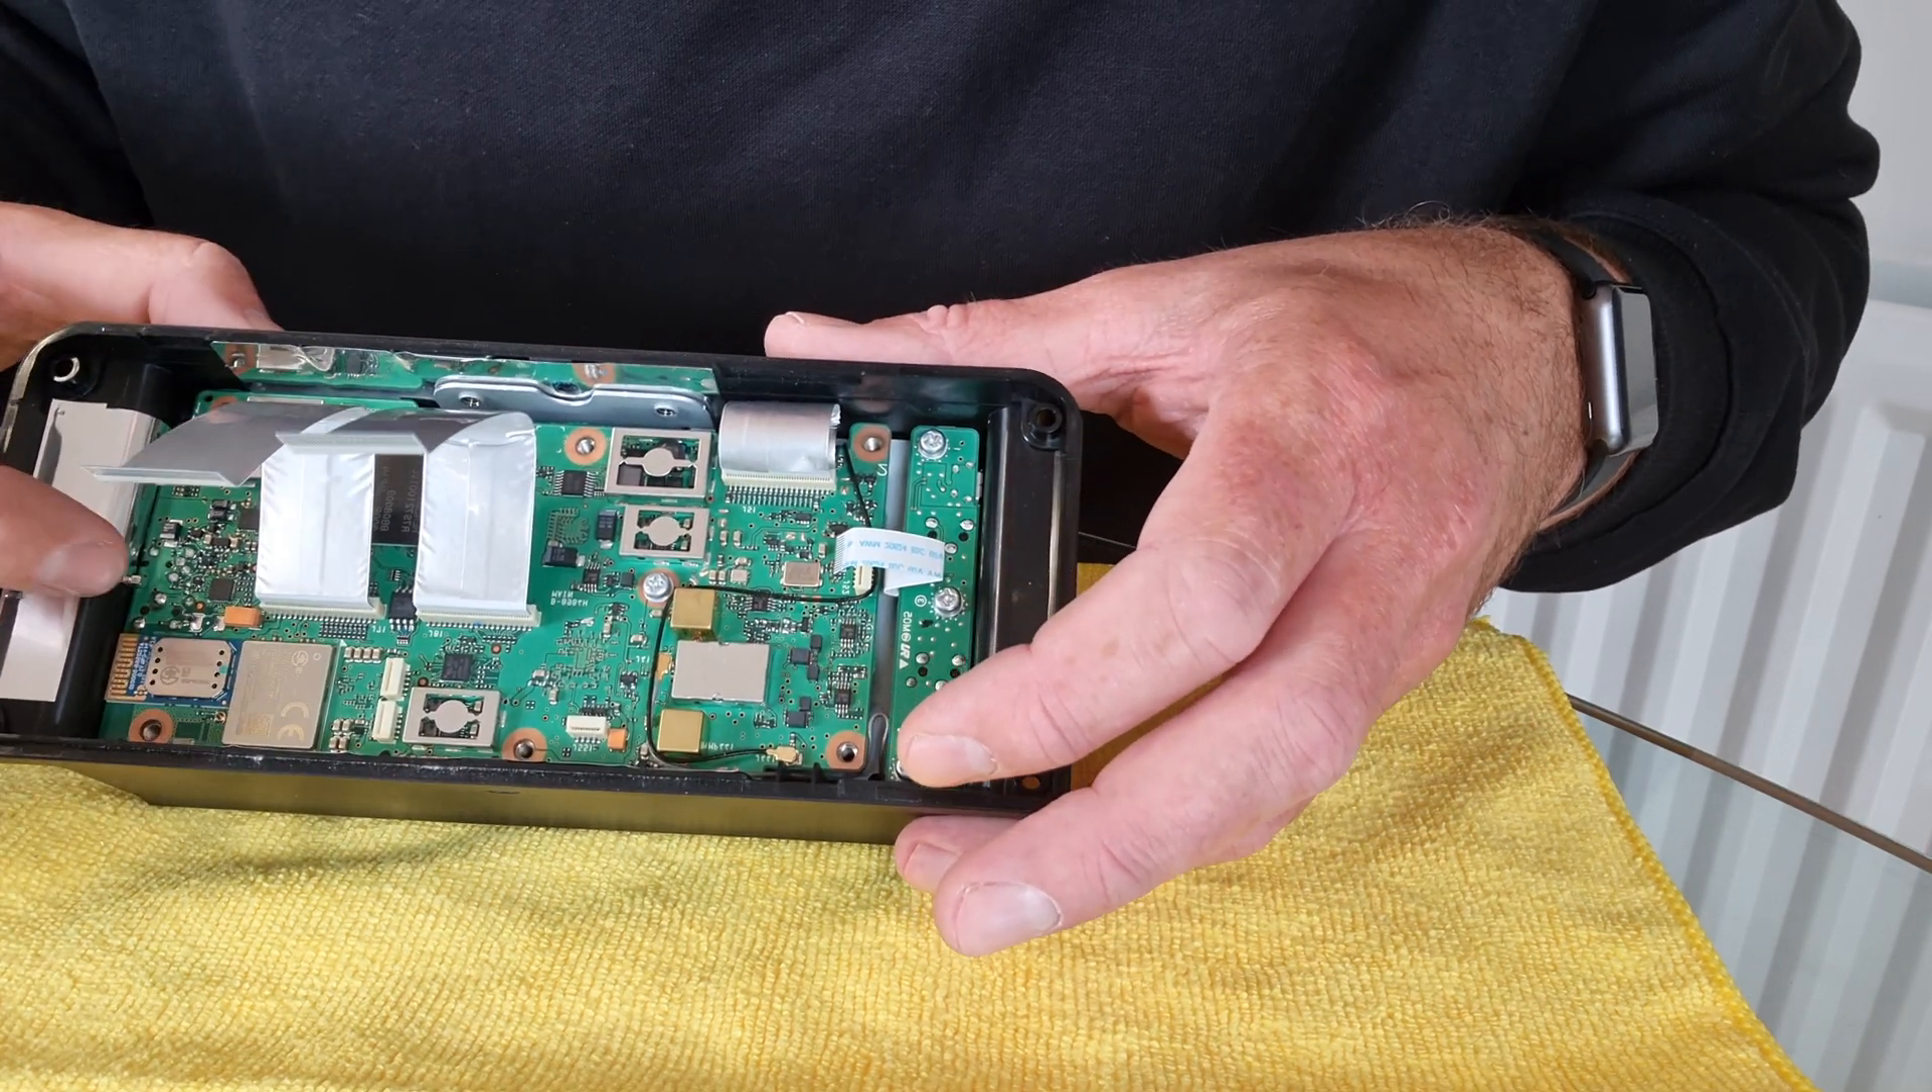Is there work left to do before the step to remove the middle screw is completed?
Yes.